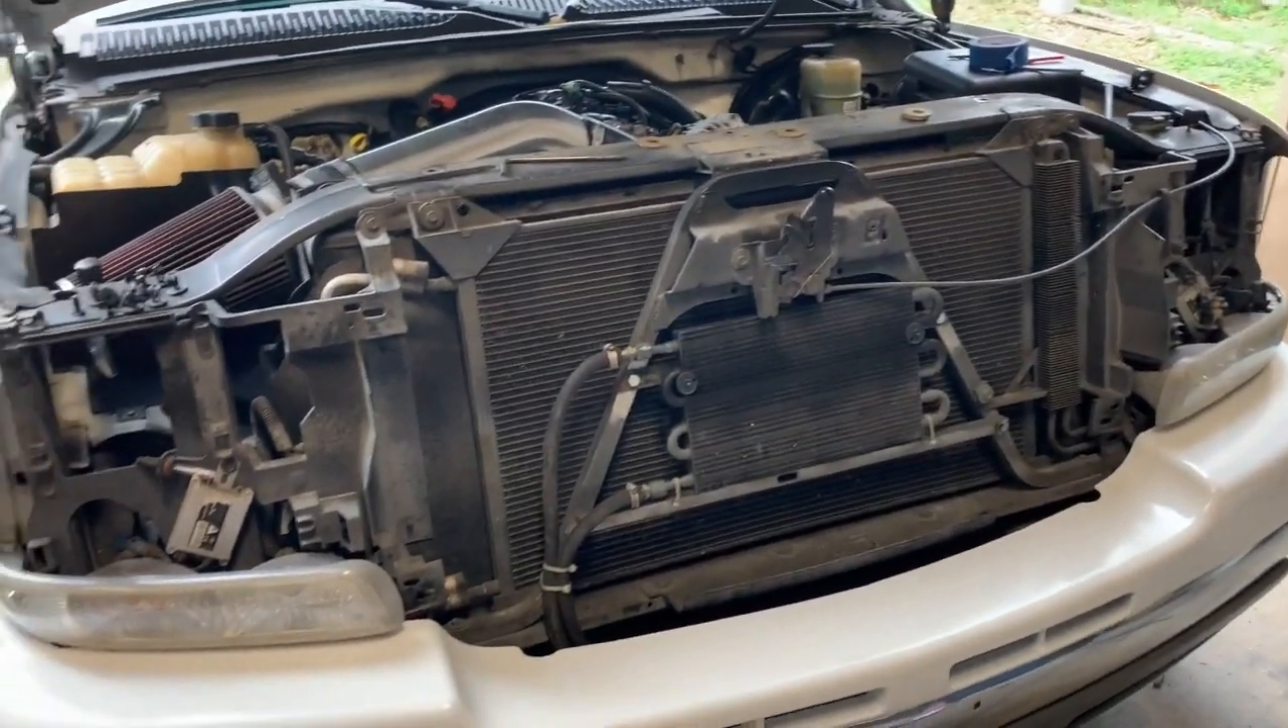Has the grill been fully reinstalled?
No.